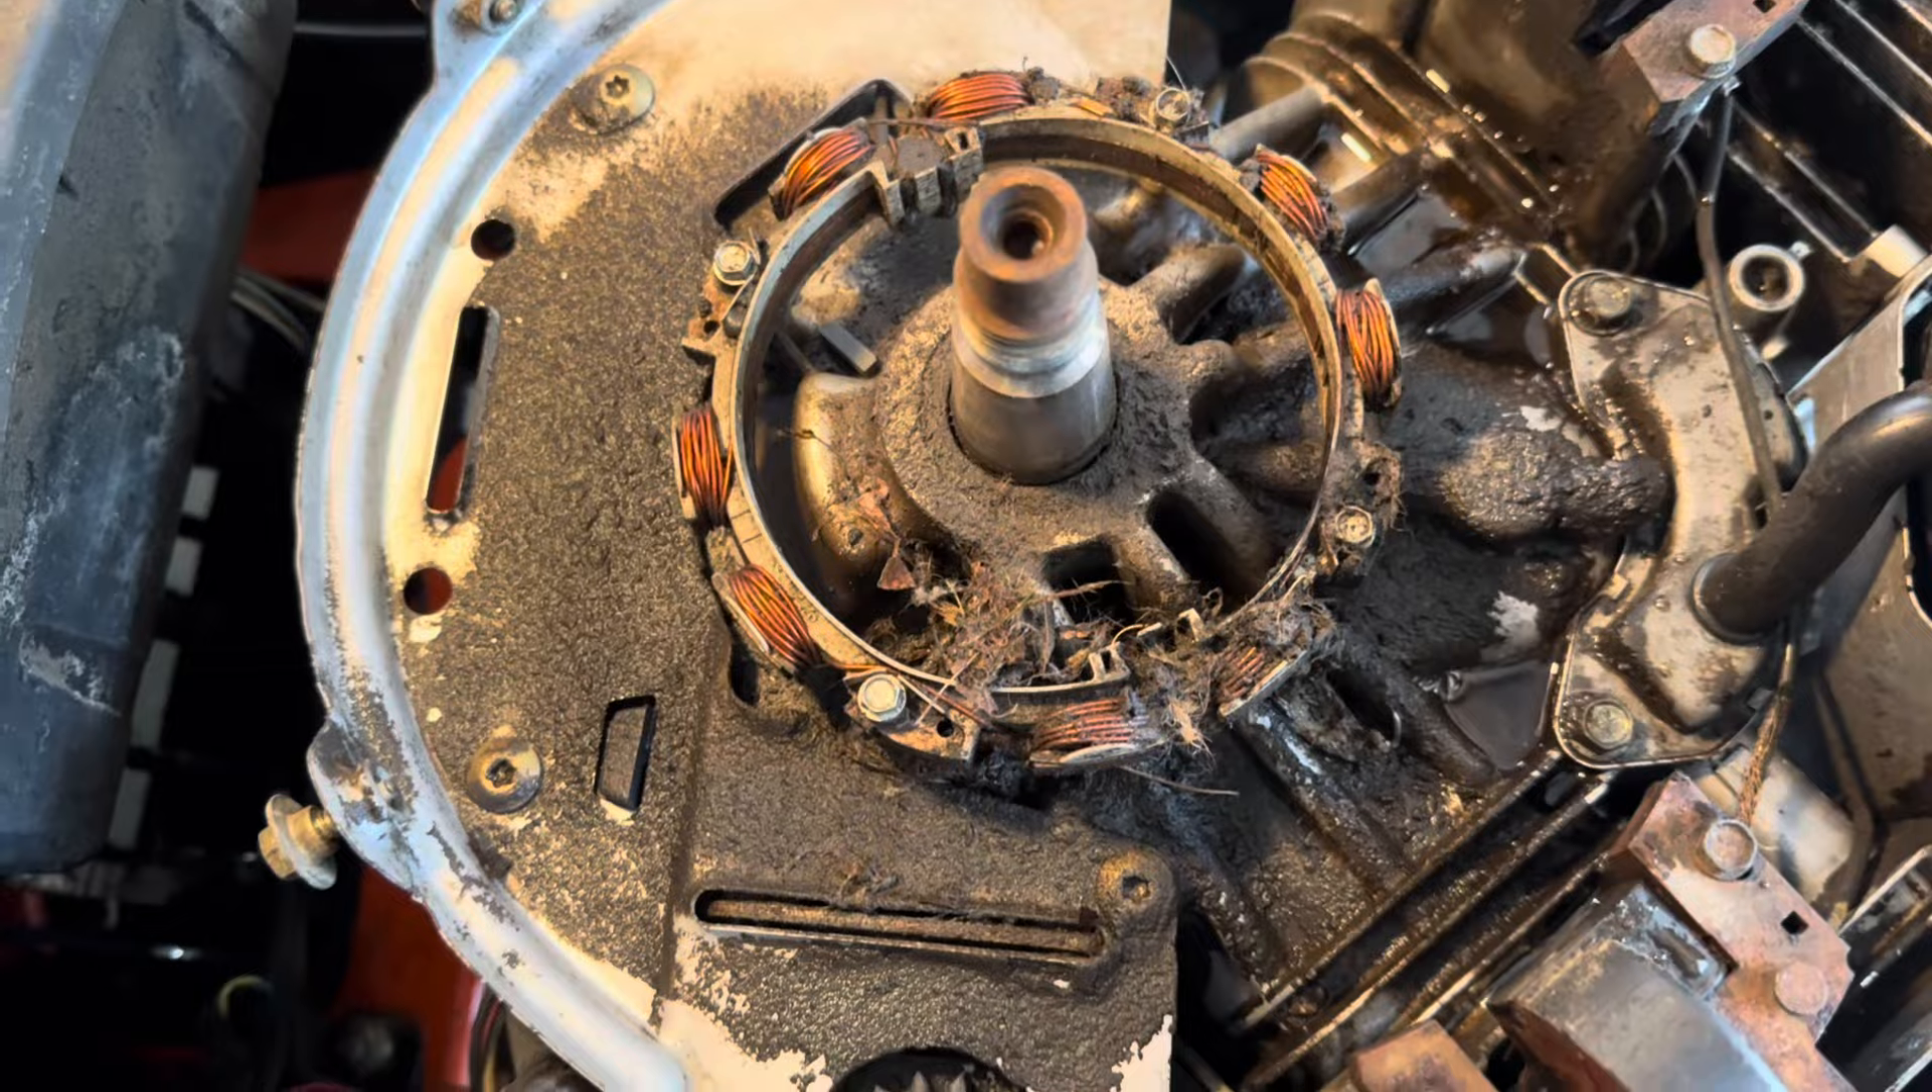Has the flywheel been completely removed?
Yes.